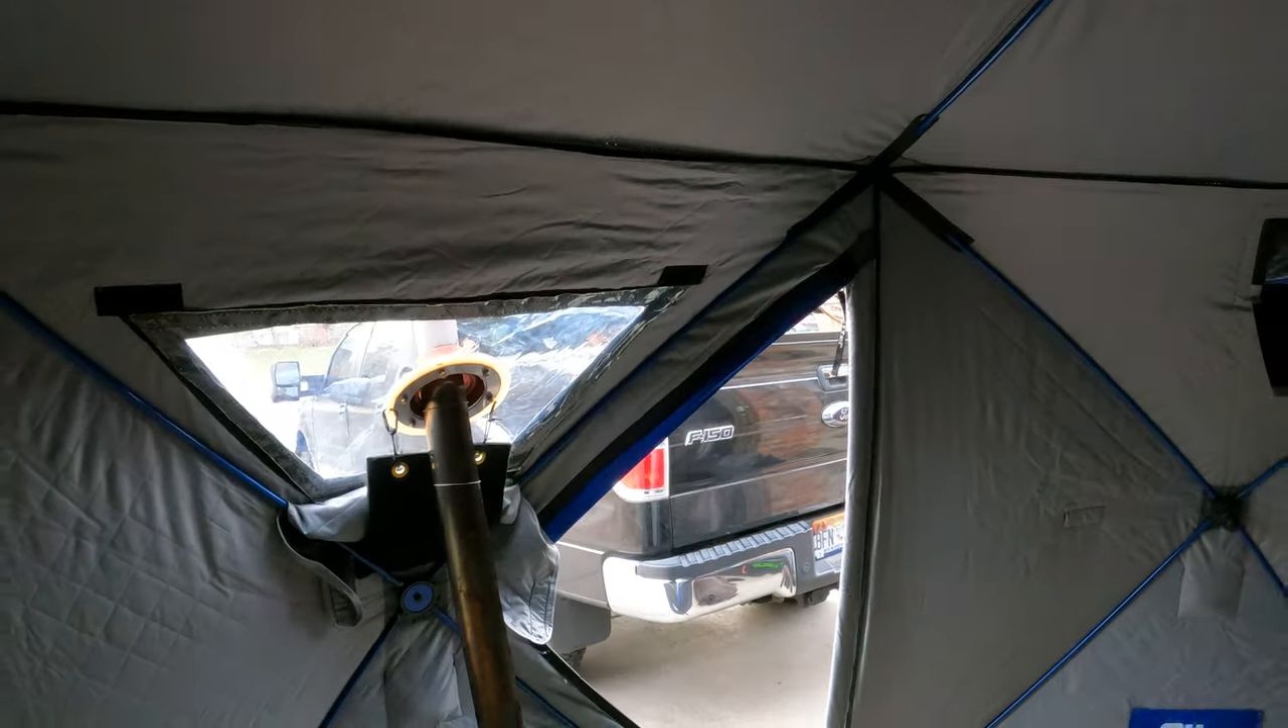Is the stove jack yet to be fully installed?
No.